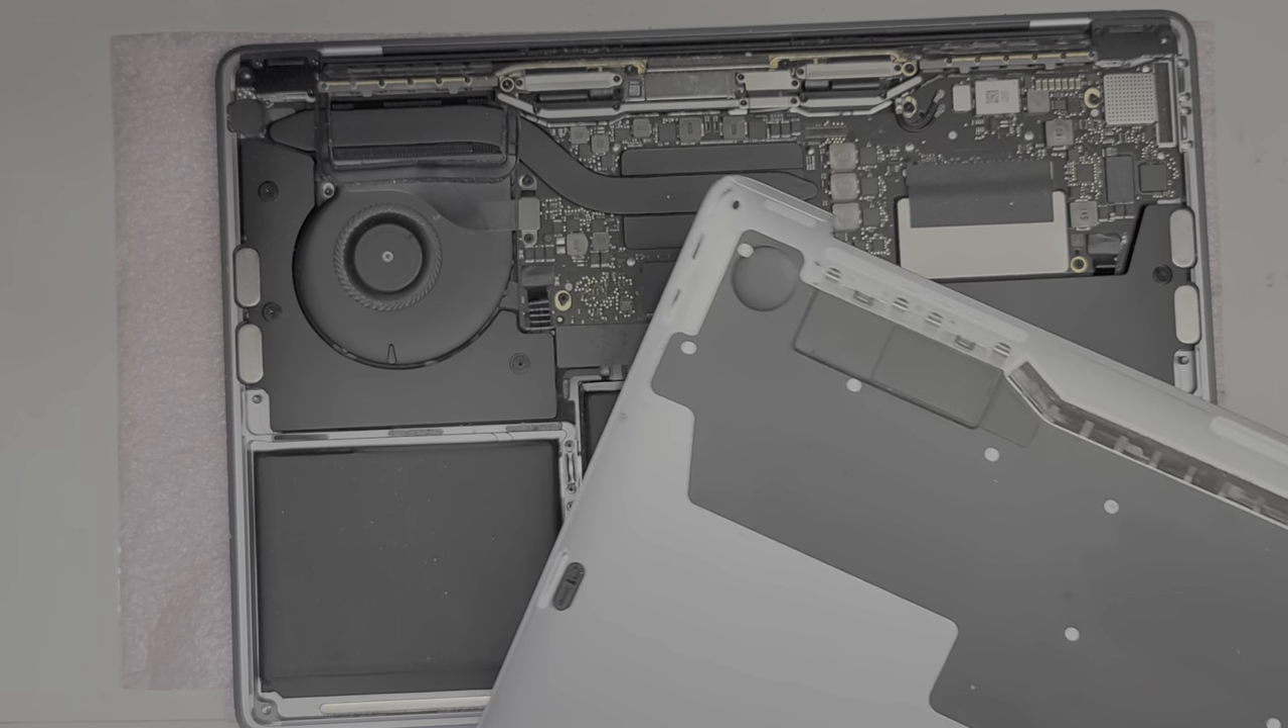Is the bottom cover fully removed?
Yes.